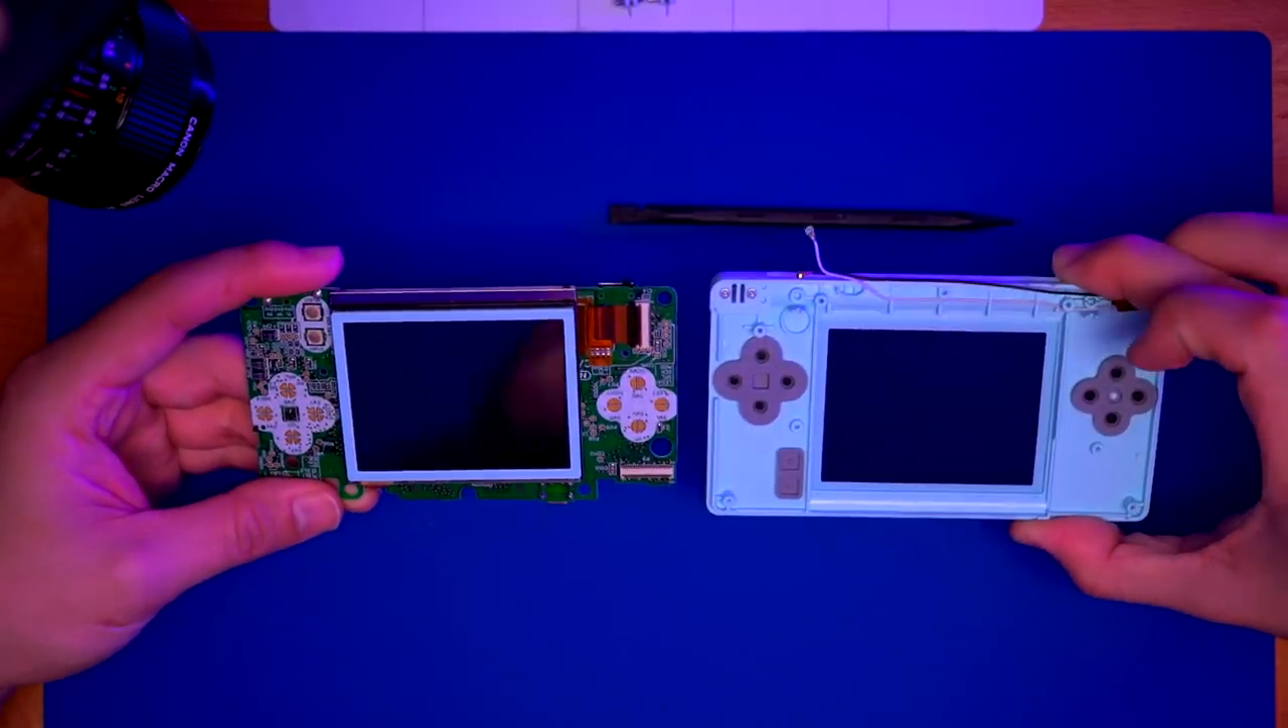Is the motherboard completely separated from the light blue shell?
Yes.